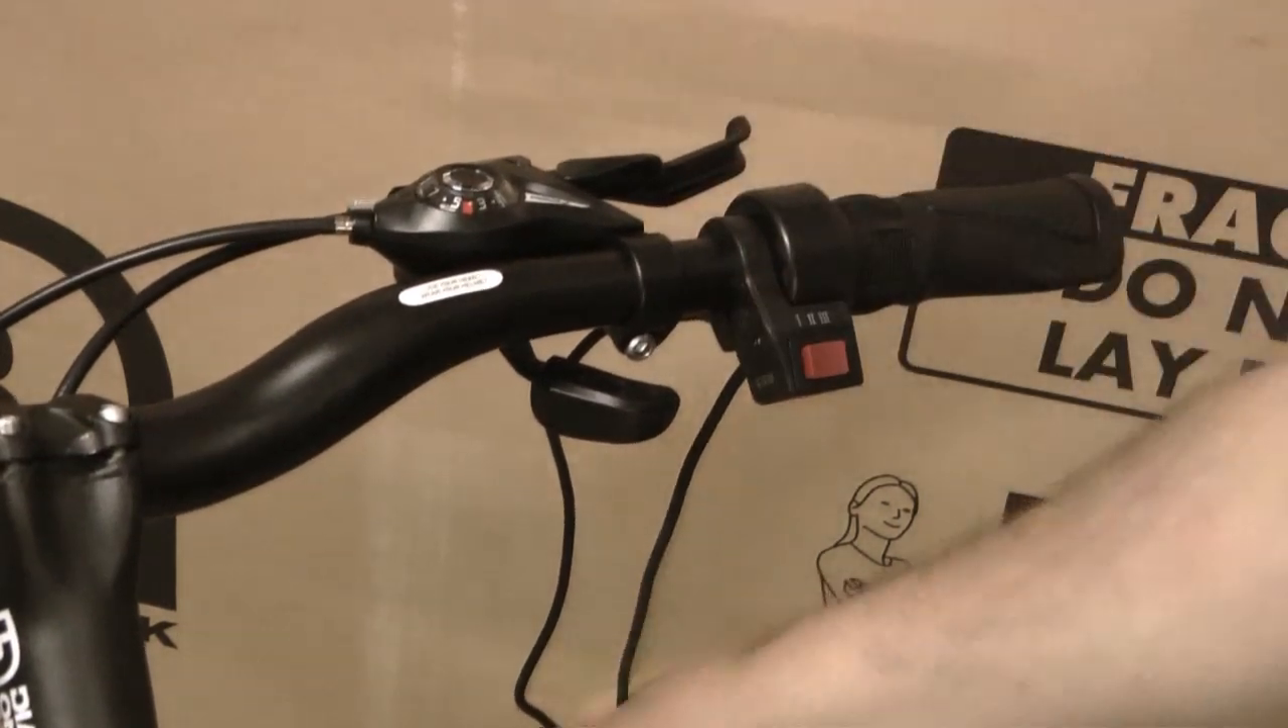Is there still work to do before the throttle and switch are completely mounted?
No.